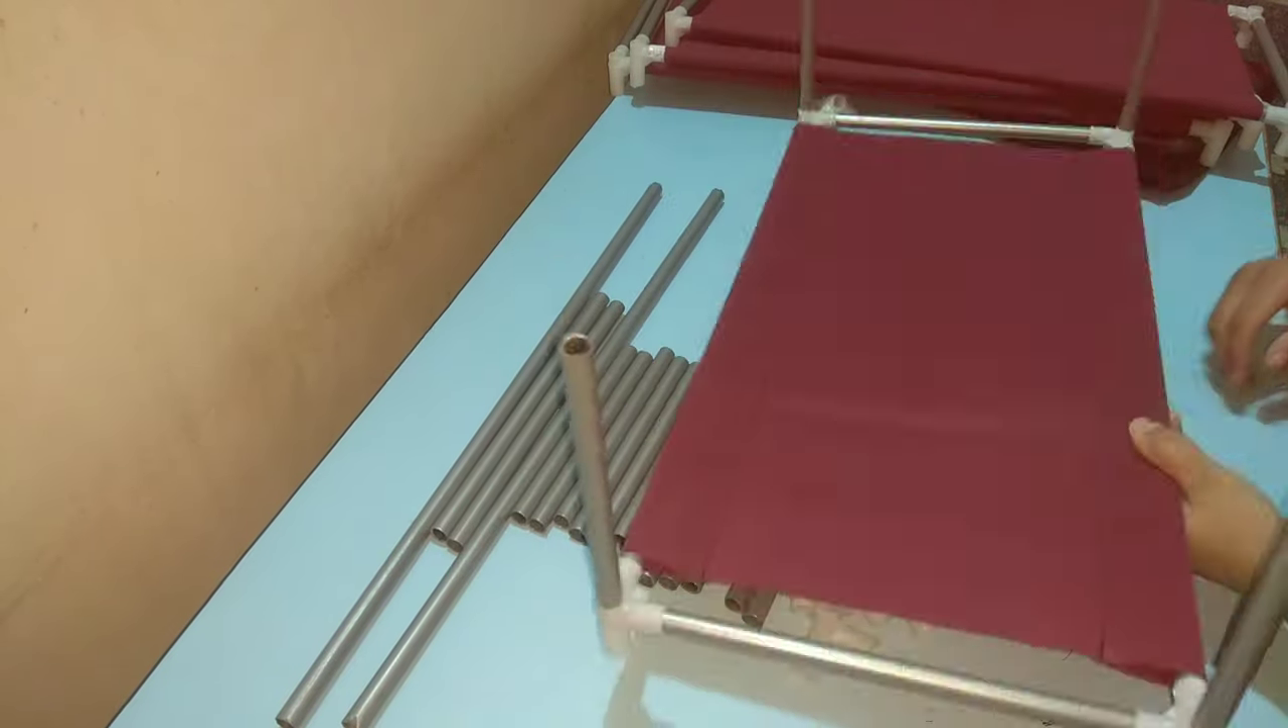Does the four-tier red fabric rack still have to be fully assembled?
Yes.